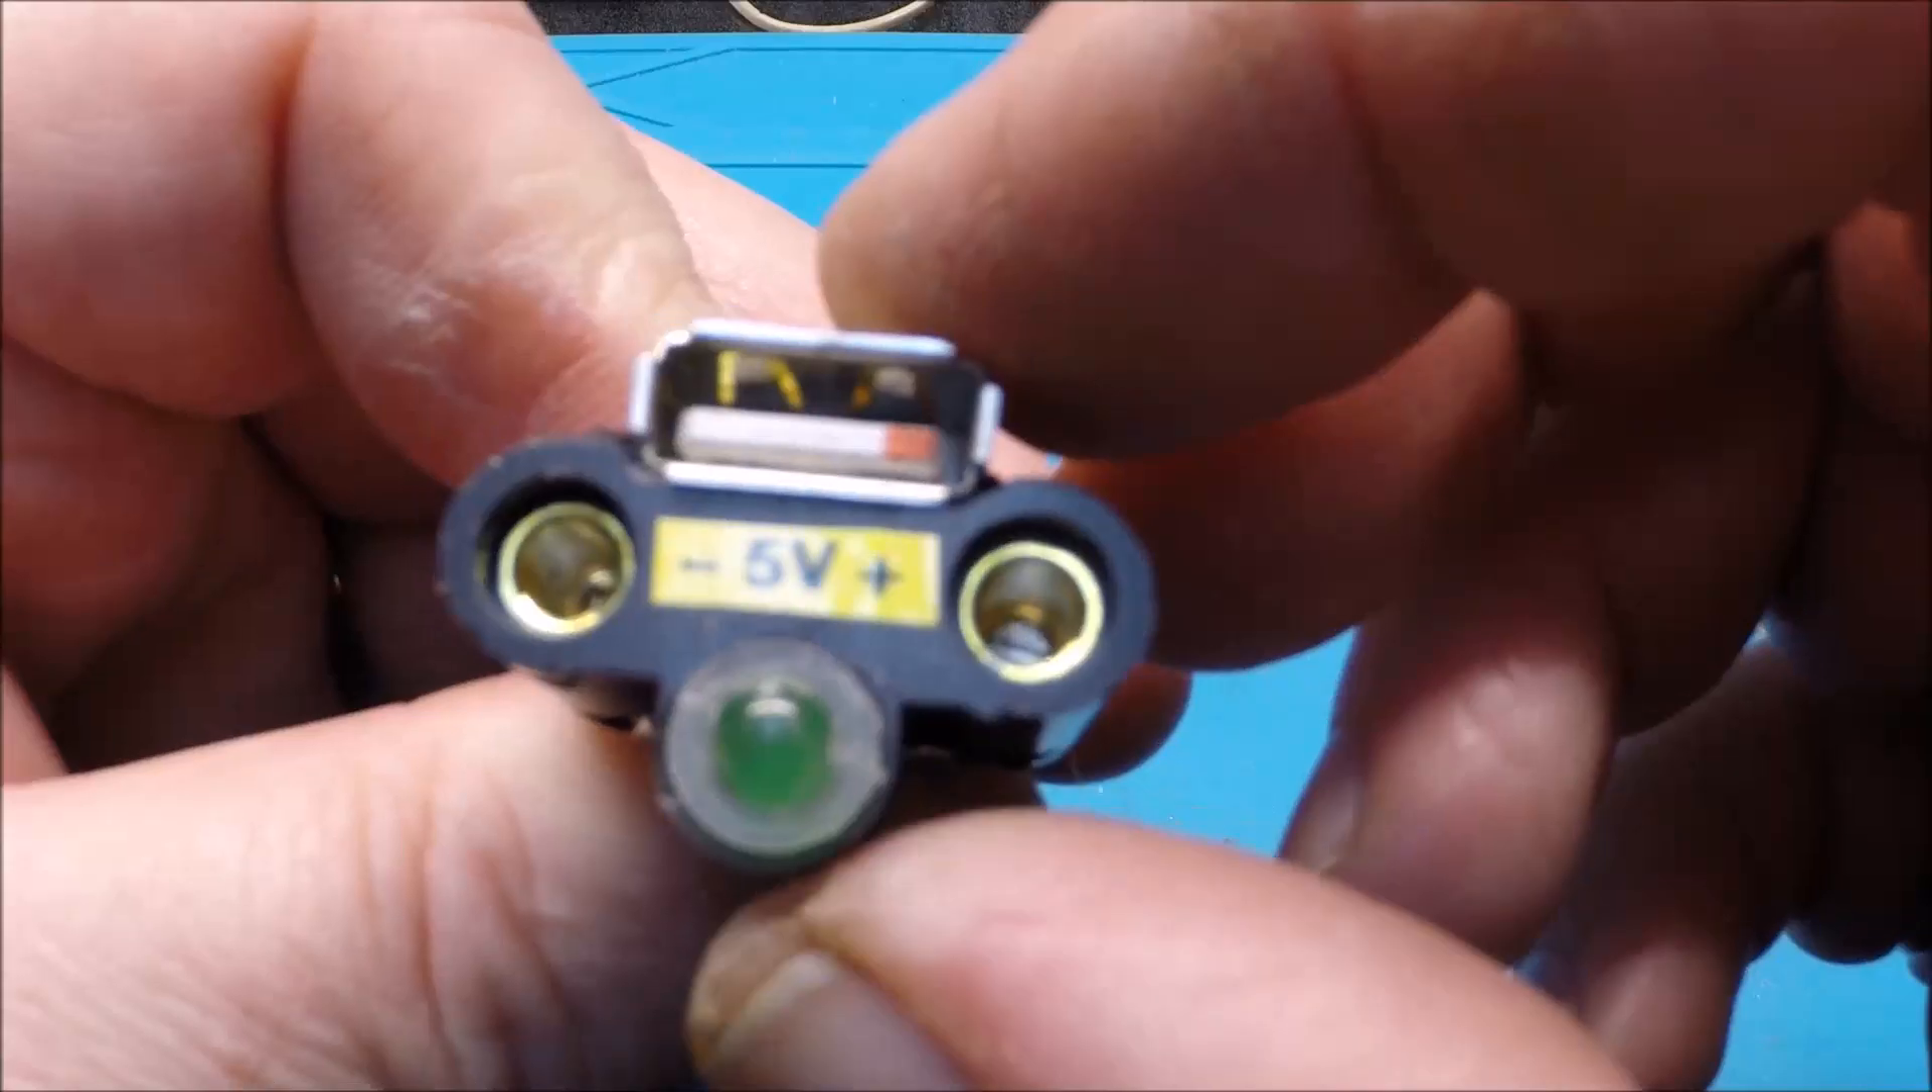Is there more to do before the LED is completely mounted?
No.